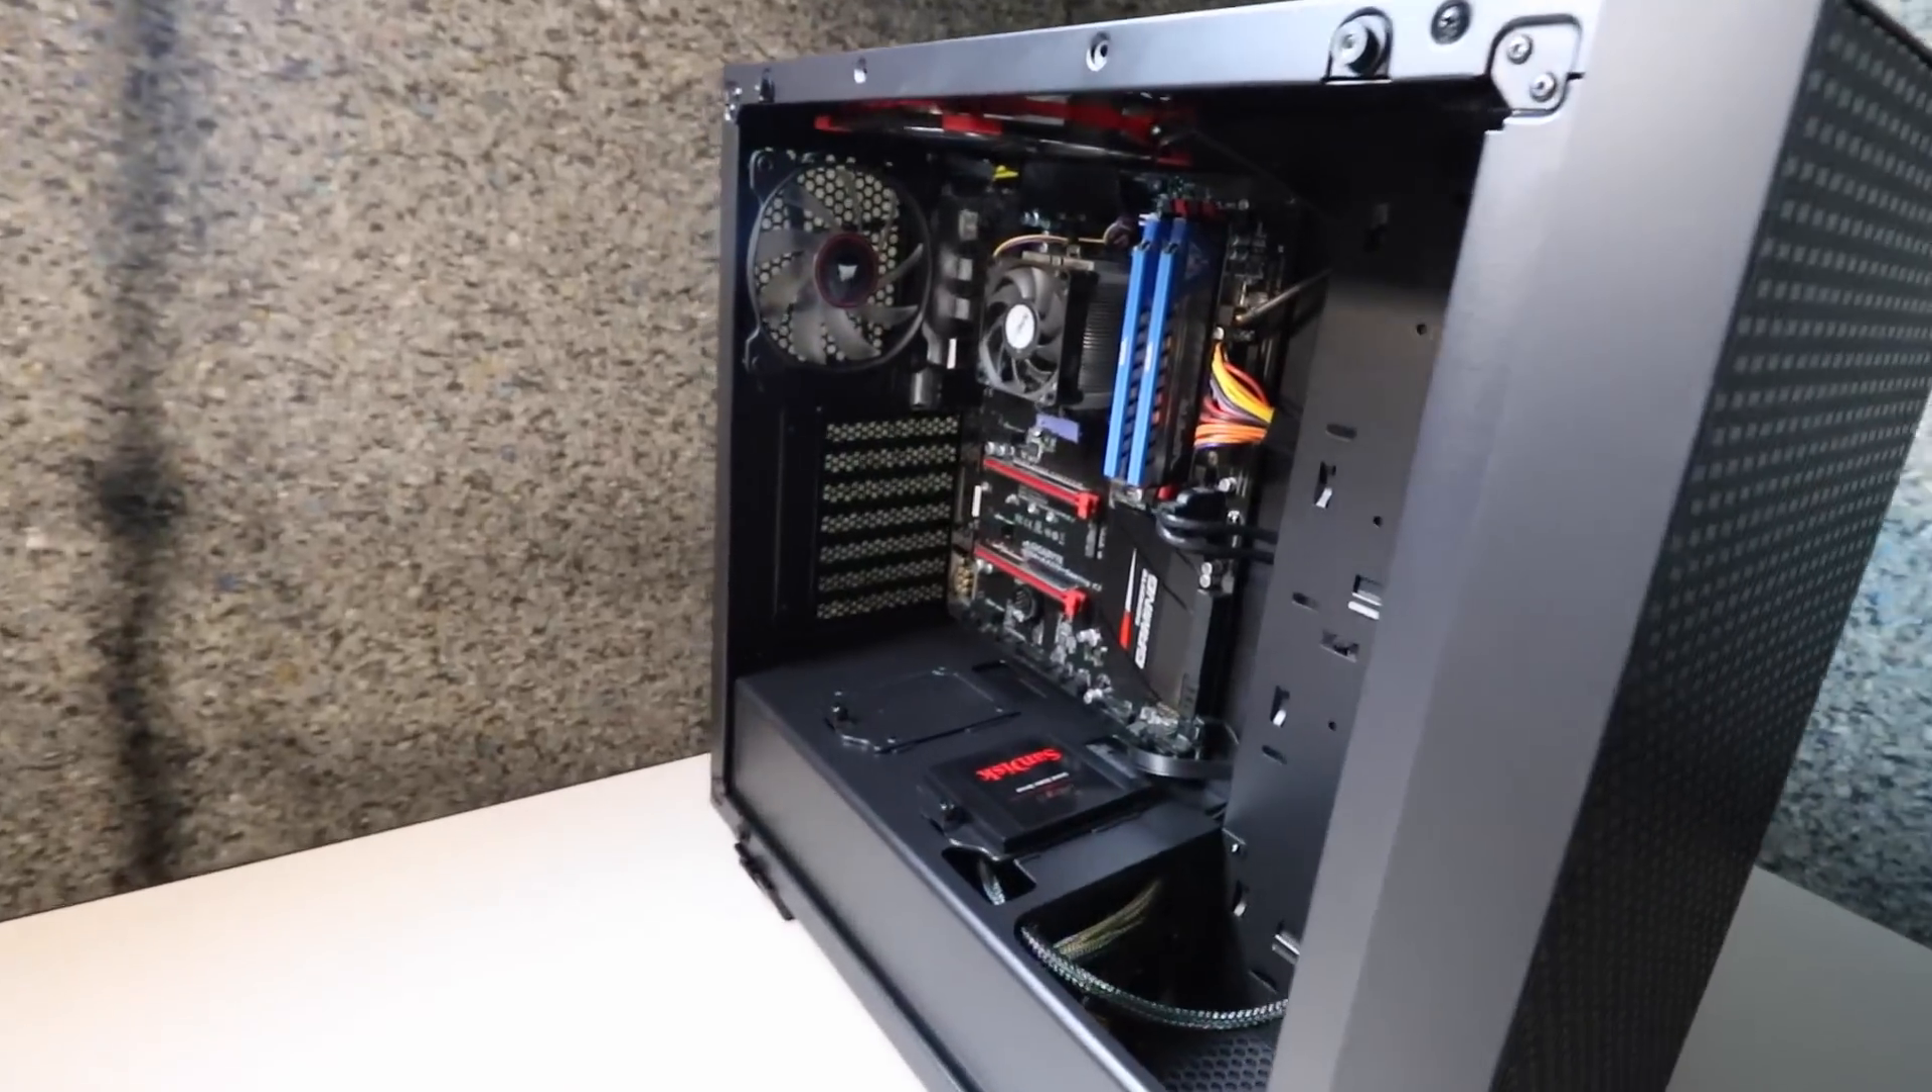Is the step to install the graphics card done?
No.